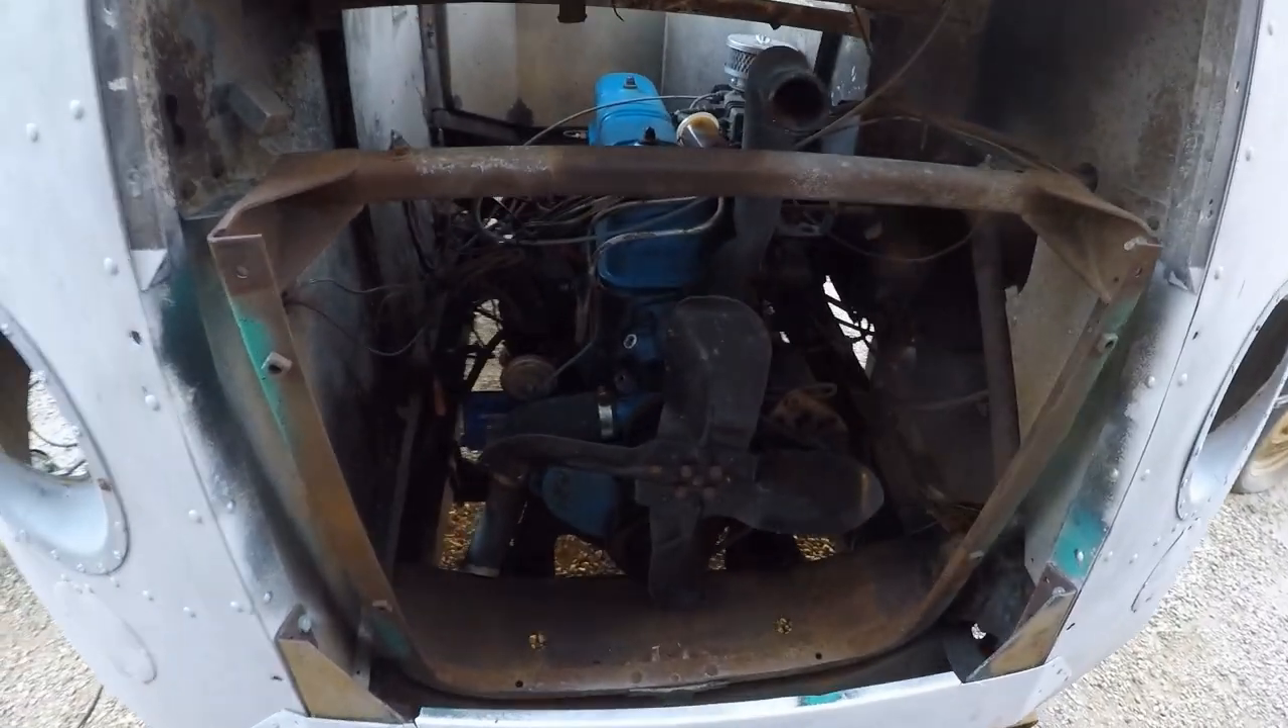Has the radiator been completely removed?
Yes.